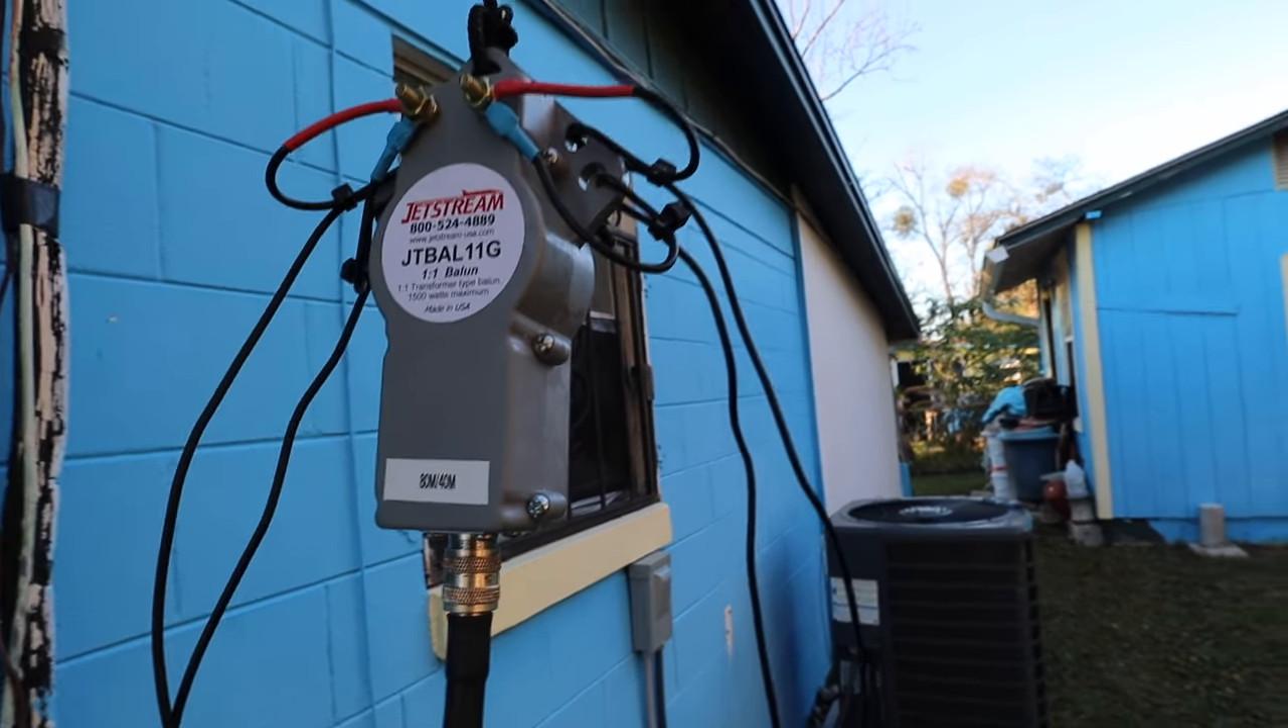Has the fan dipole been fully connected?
Yes.